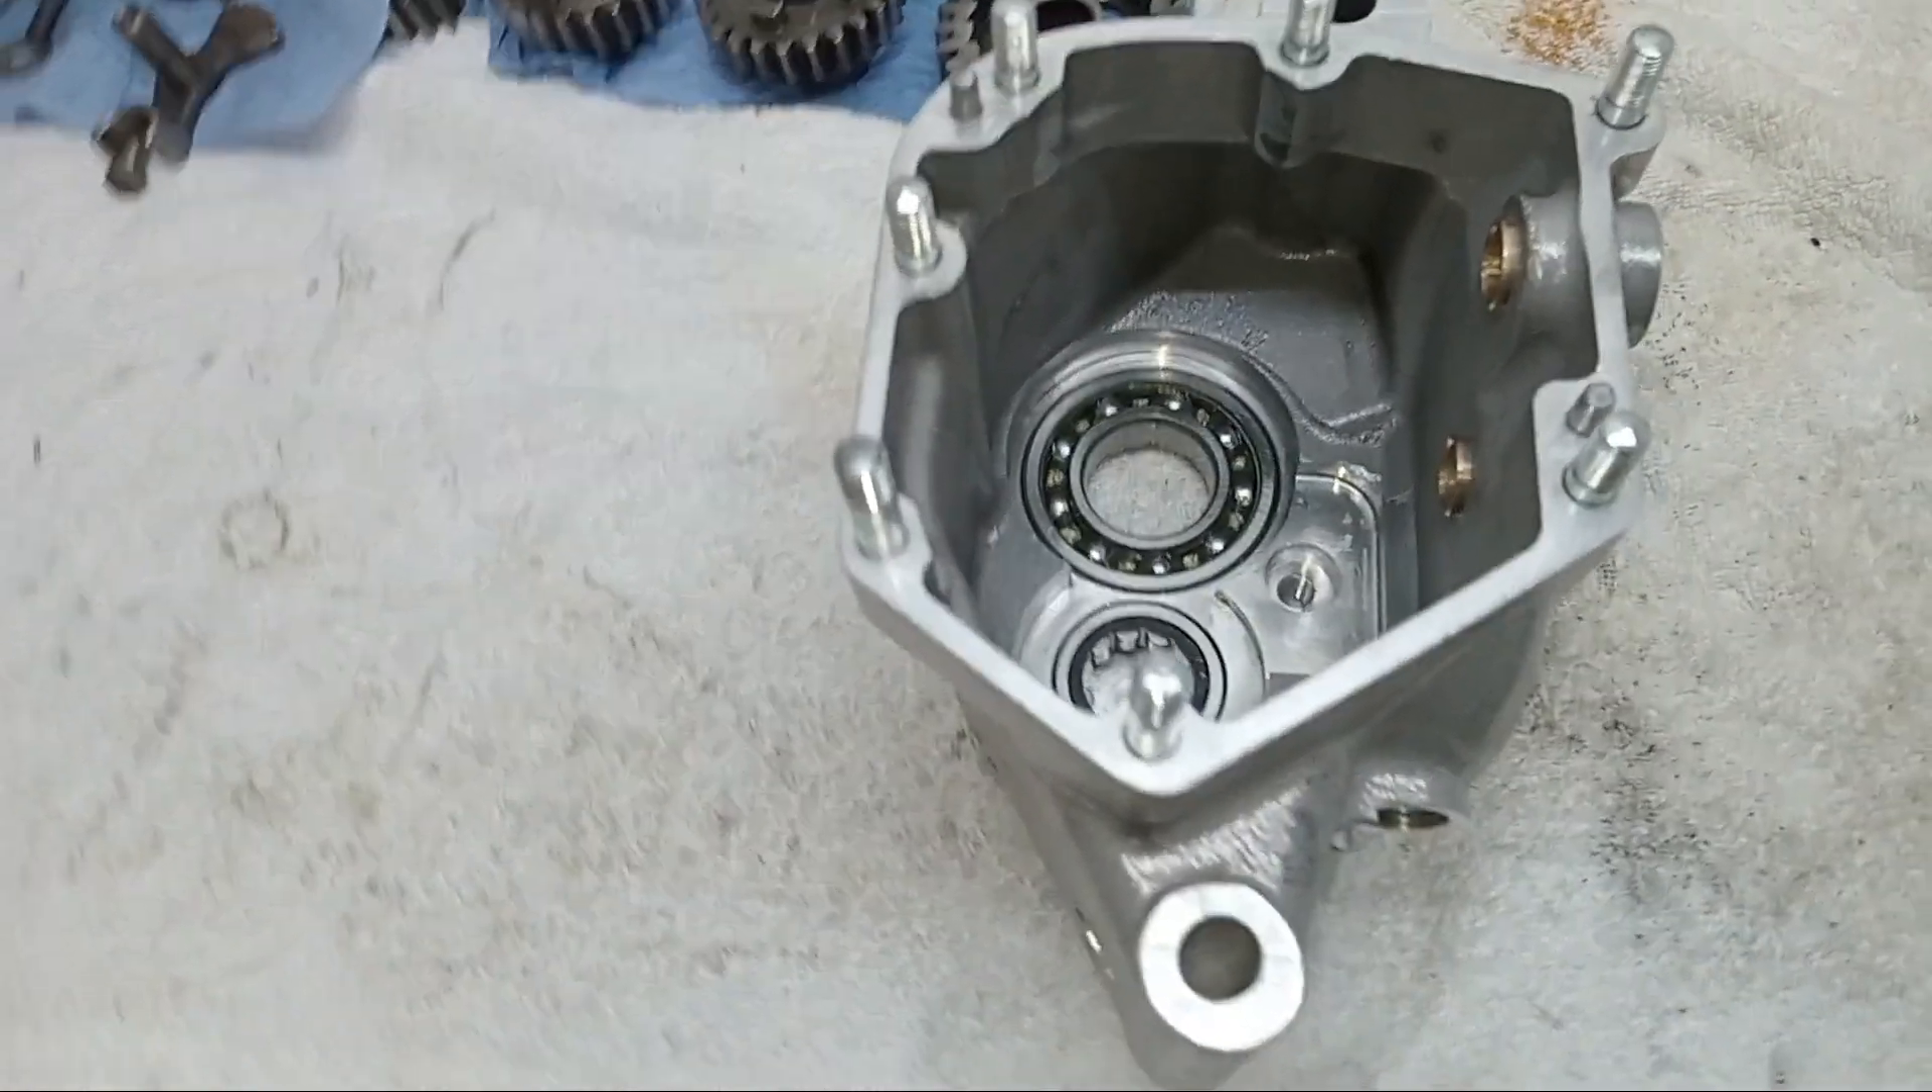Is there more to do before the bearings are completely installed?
No.